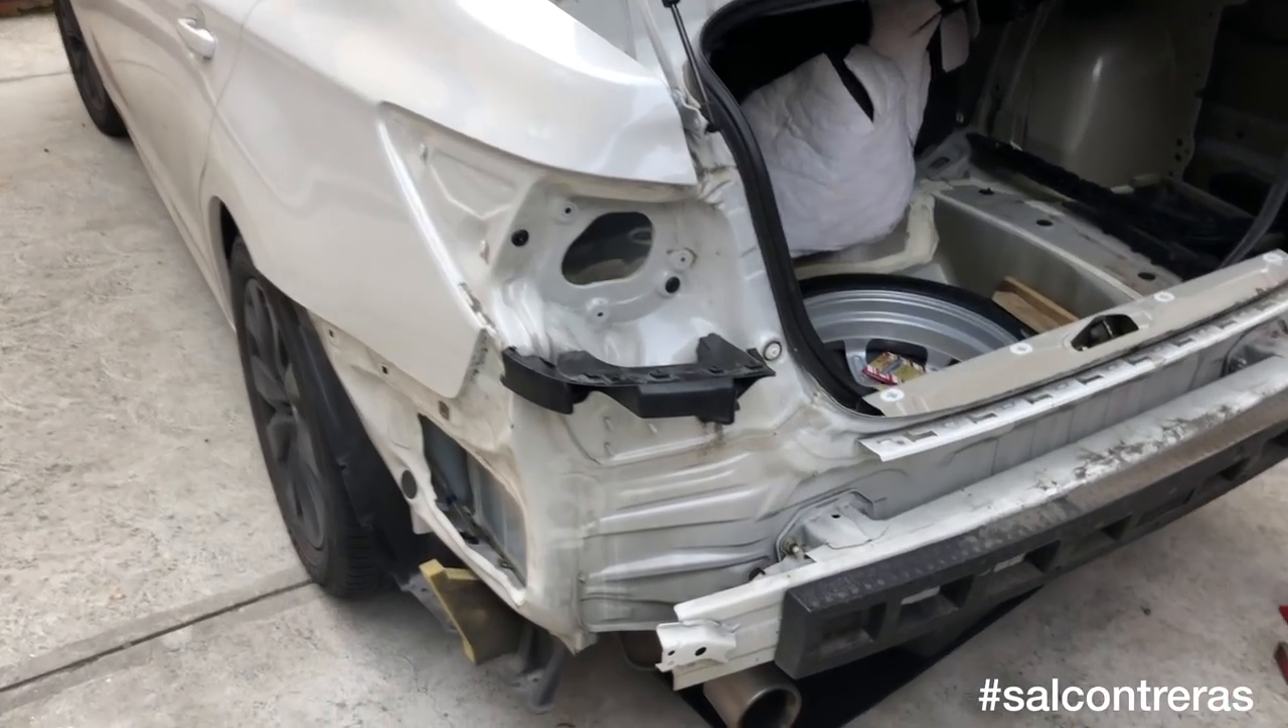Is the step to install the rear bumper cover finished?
No.